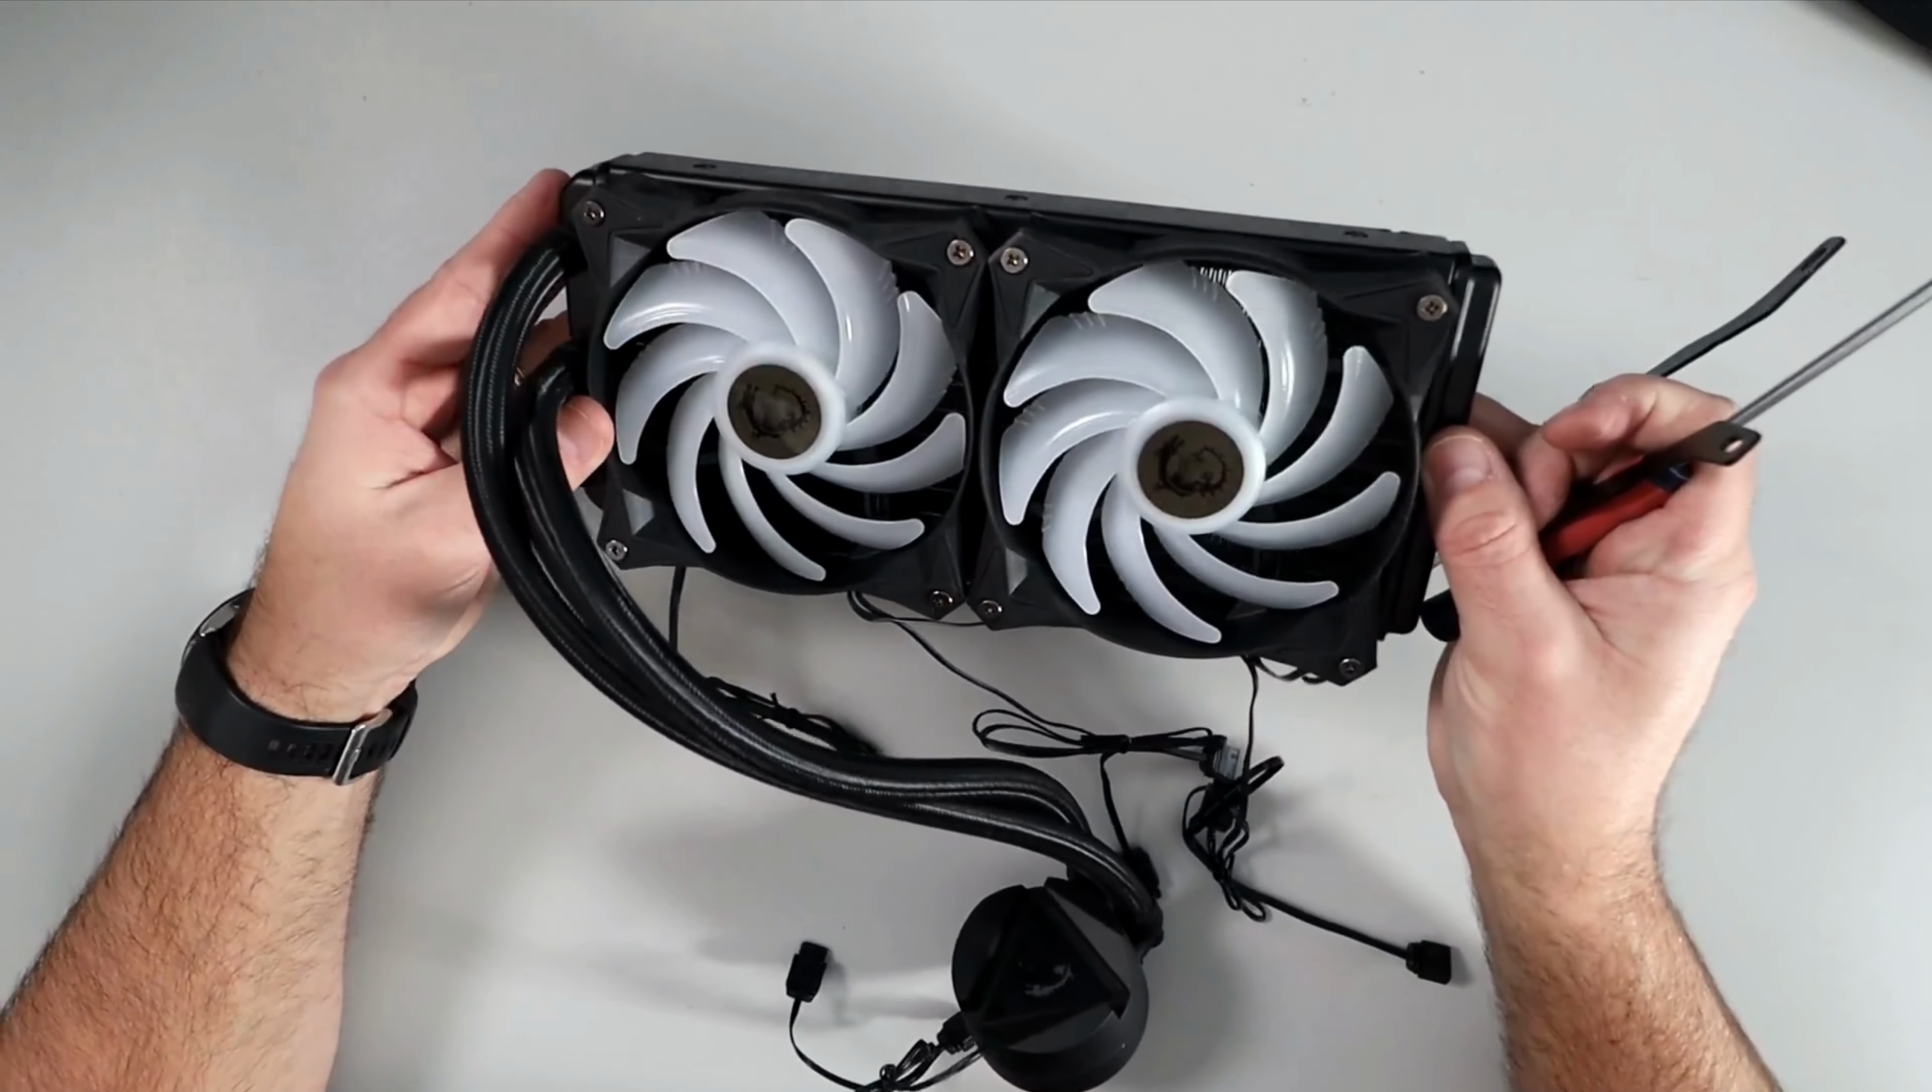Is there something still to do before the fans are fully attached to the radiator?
No.